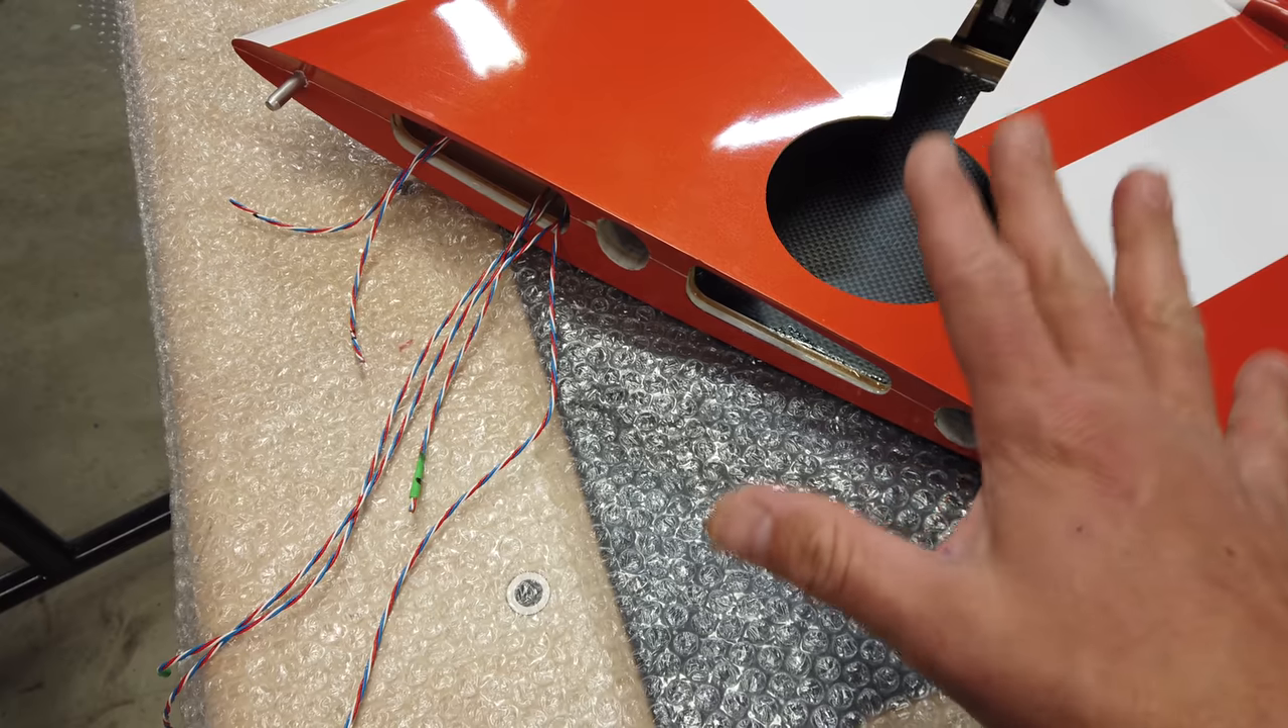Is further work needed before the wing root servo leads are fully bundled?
Yes.